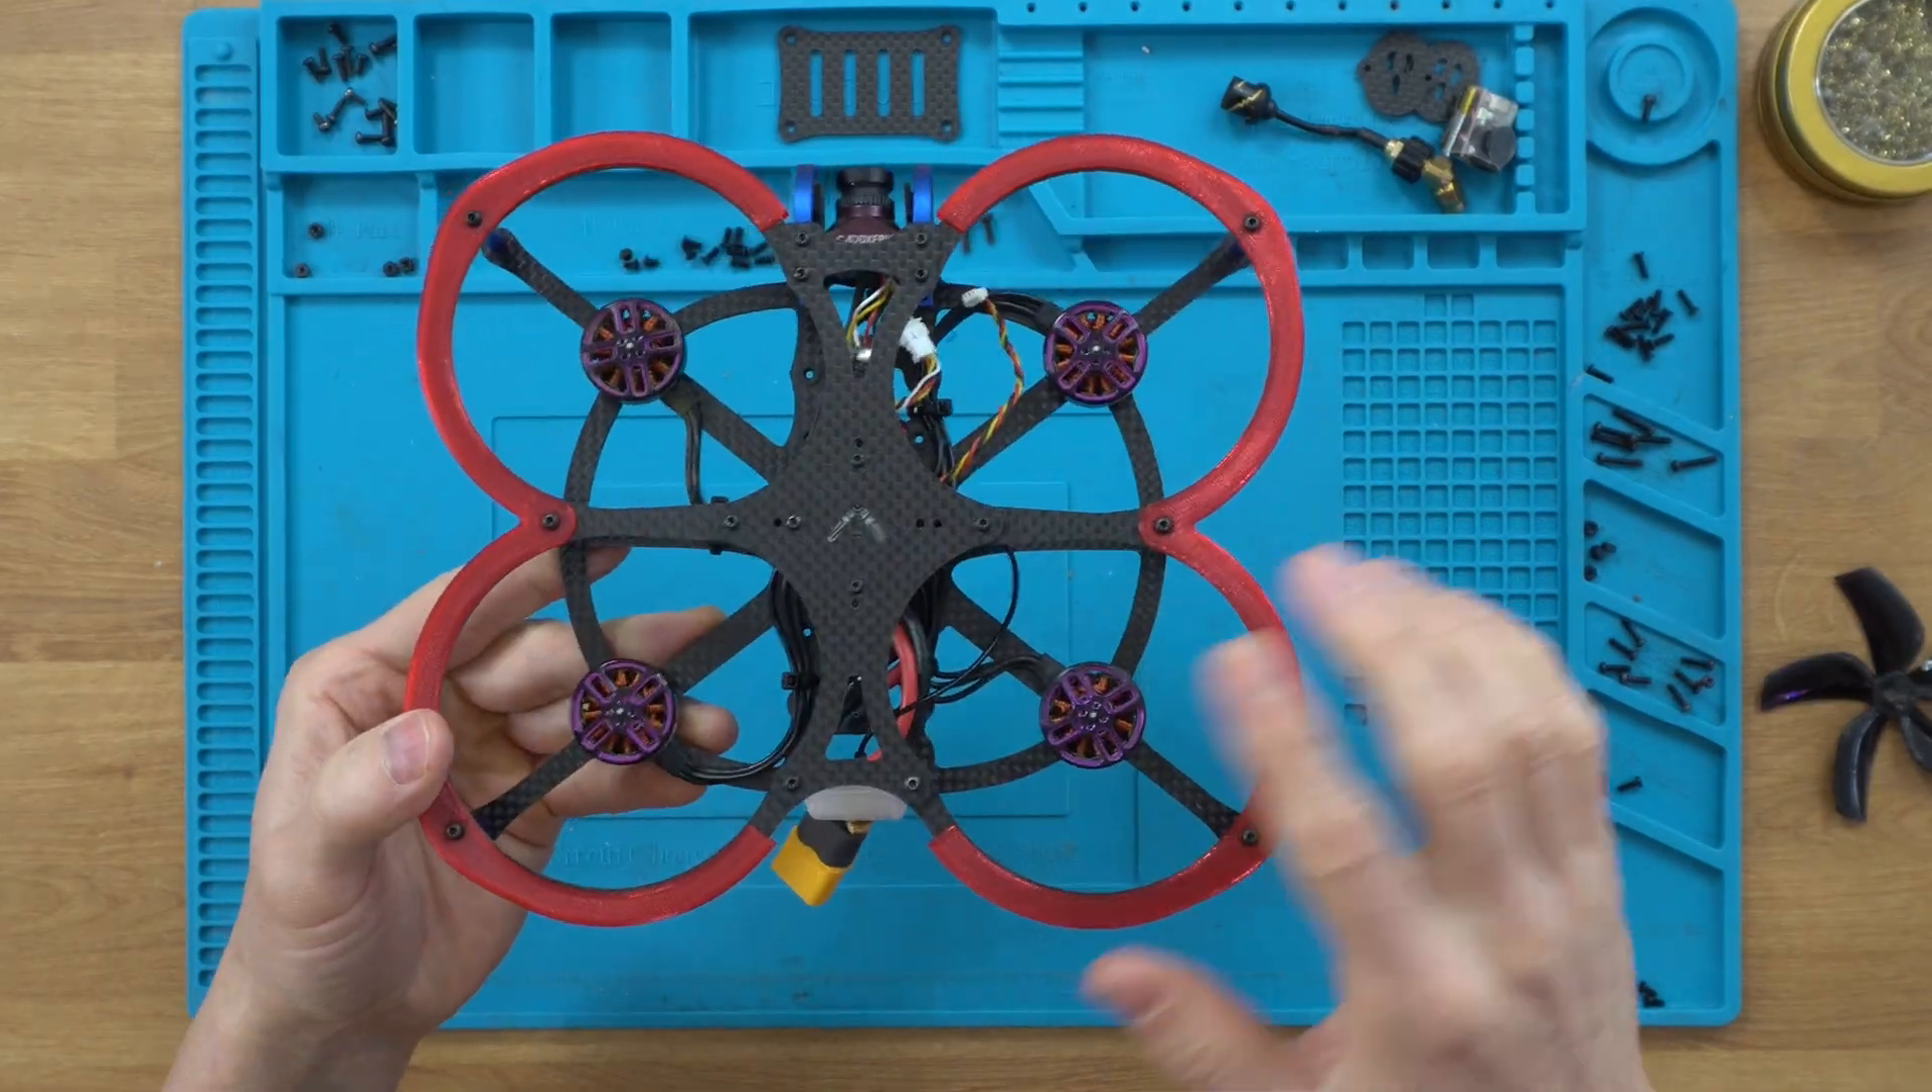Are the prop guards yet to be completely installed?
No.